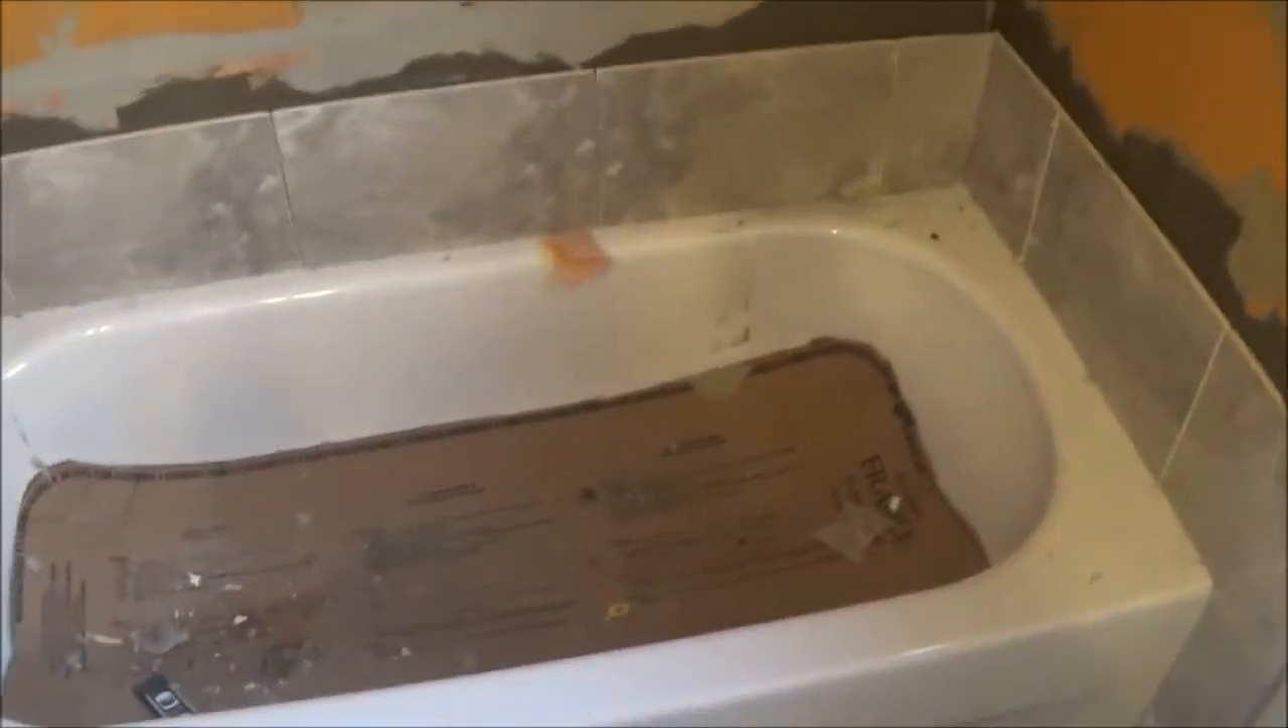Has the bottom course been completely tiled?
Yes.